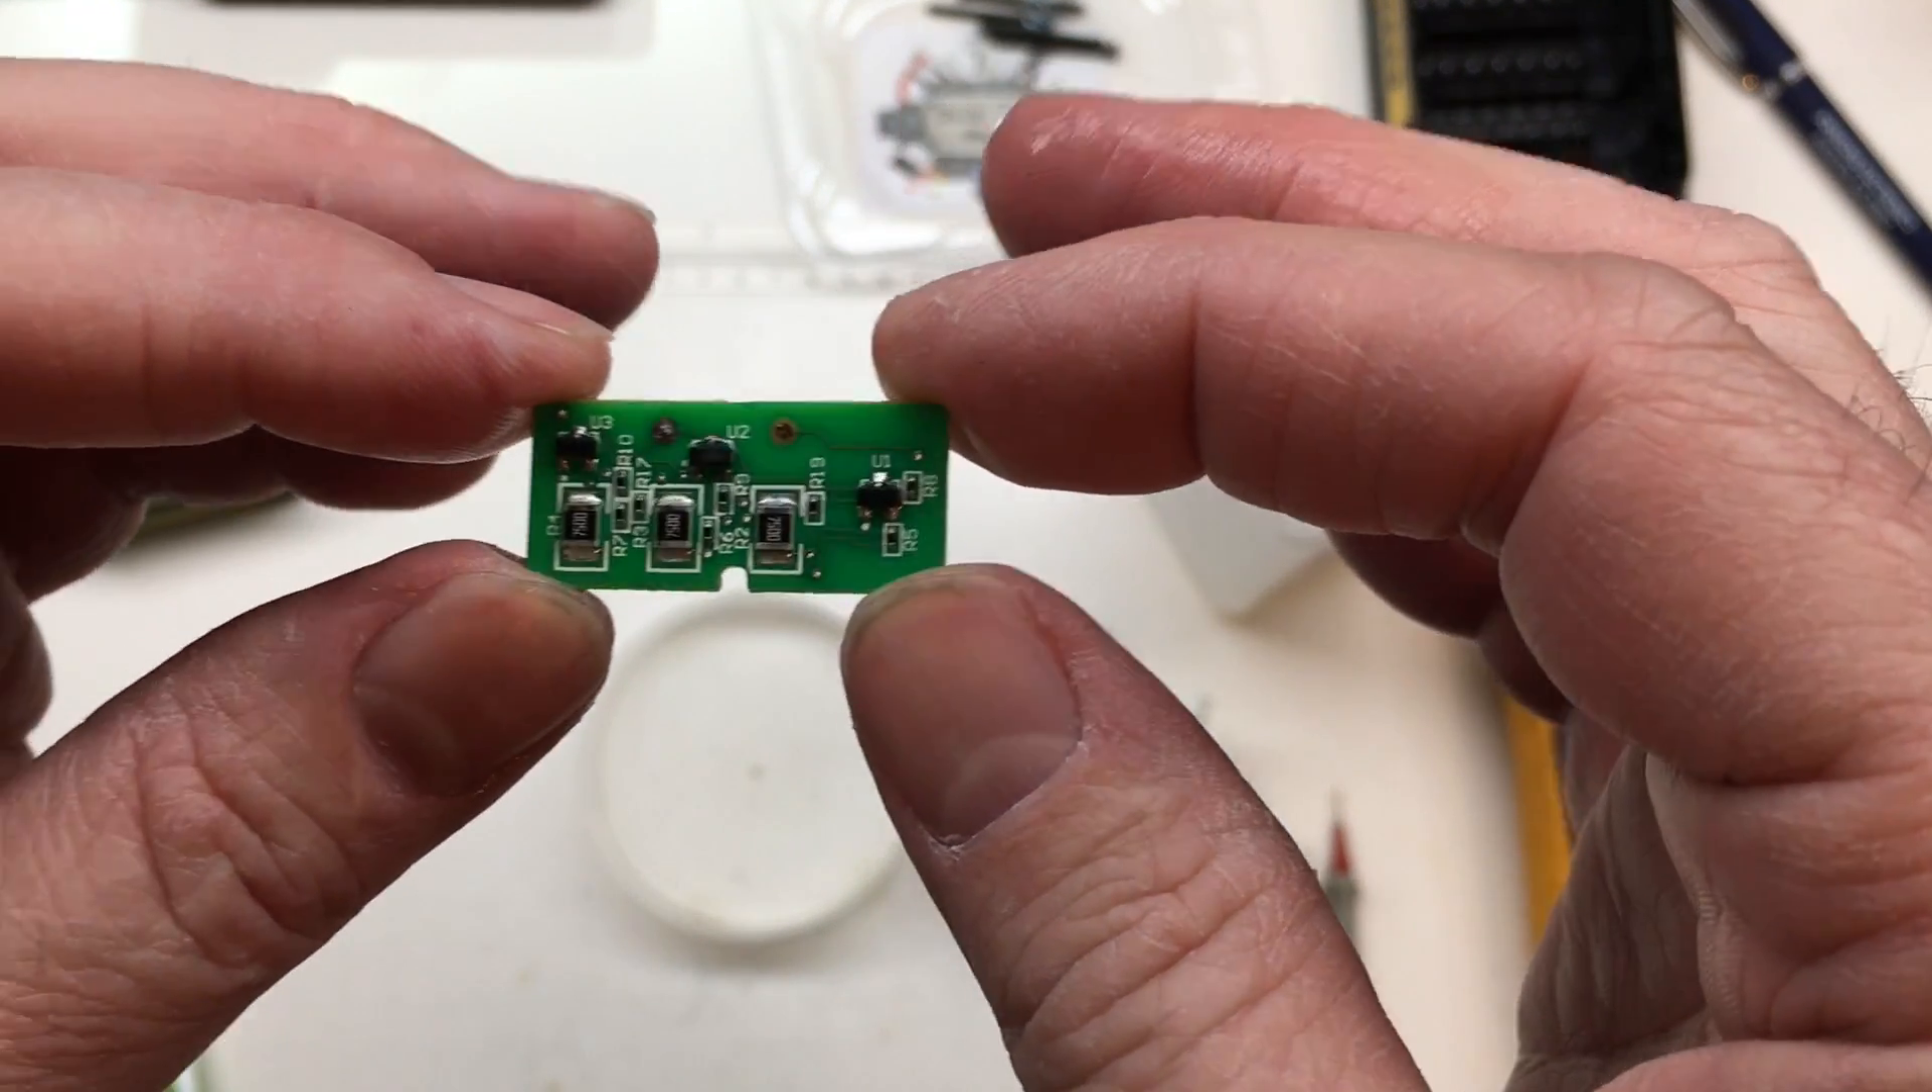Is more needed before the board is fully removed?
No.